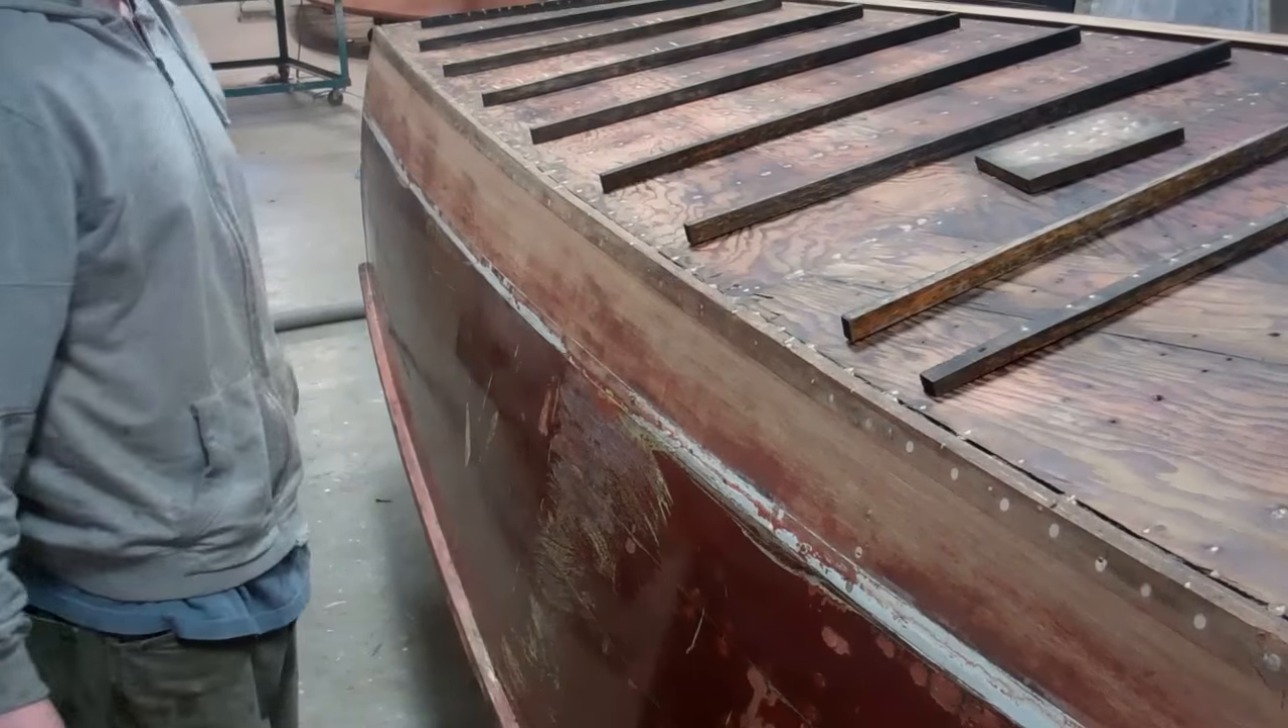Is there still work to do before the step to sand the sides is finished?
Yes.